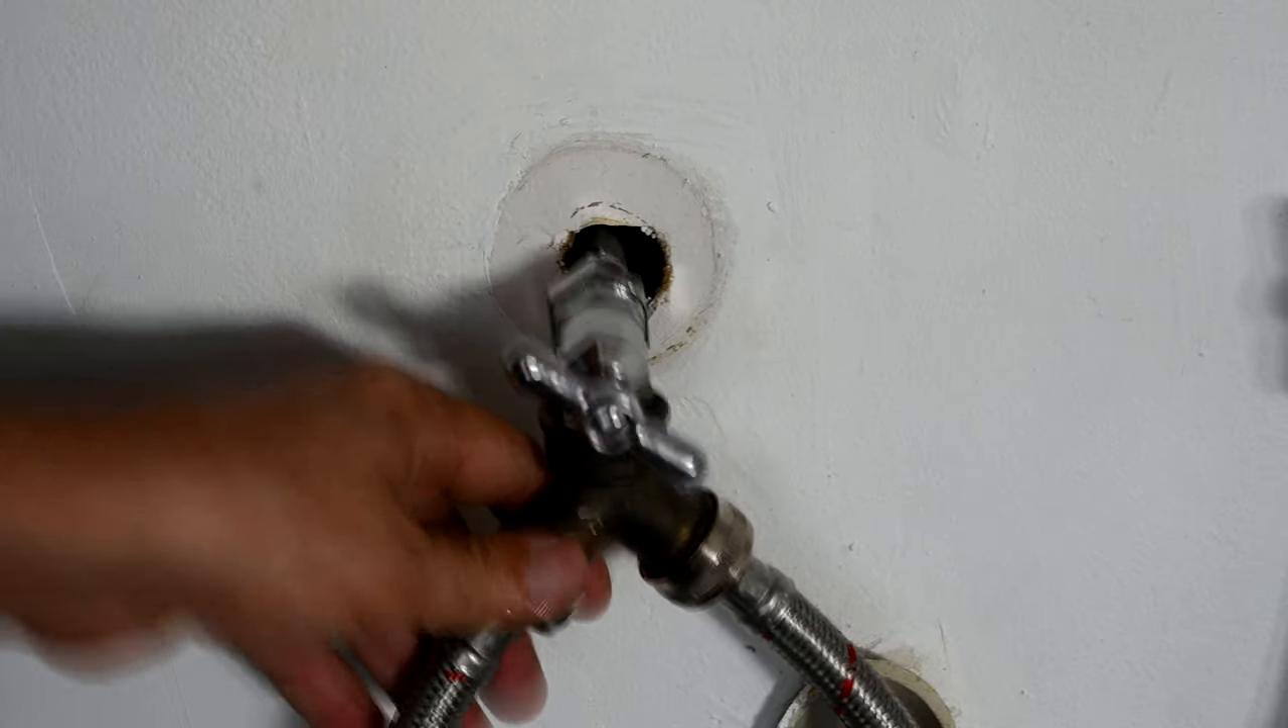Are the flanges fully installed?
No.